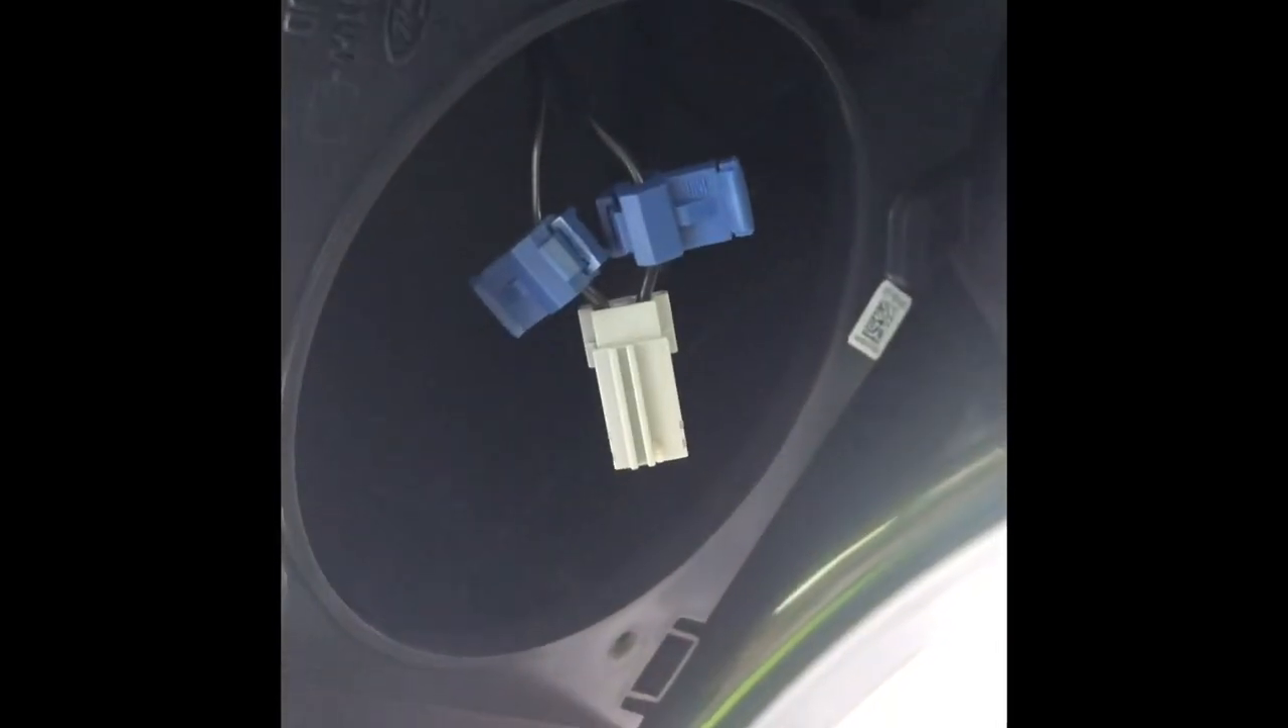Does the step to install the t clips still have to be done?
No.